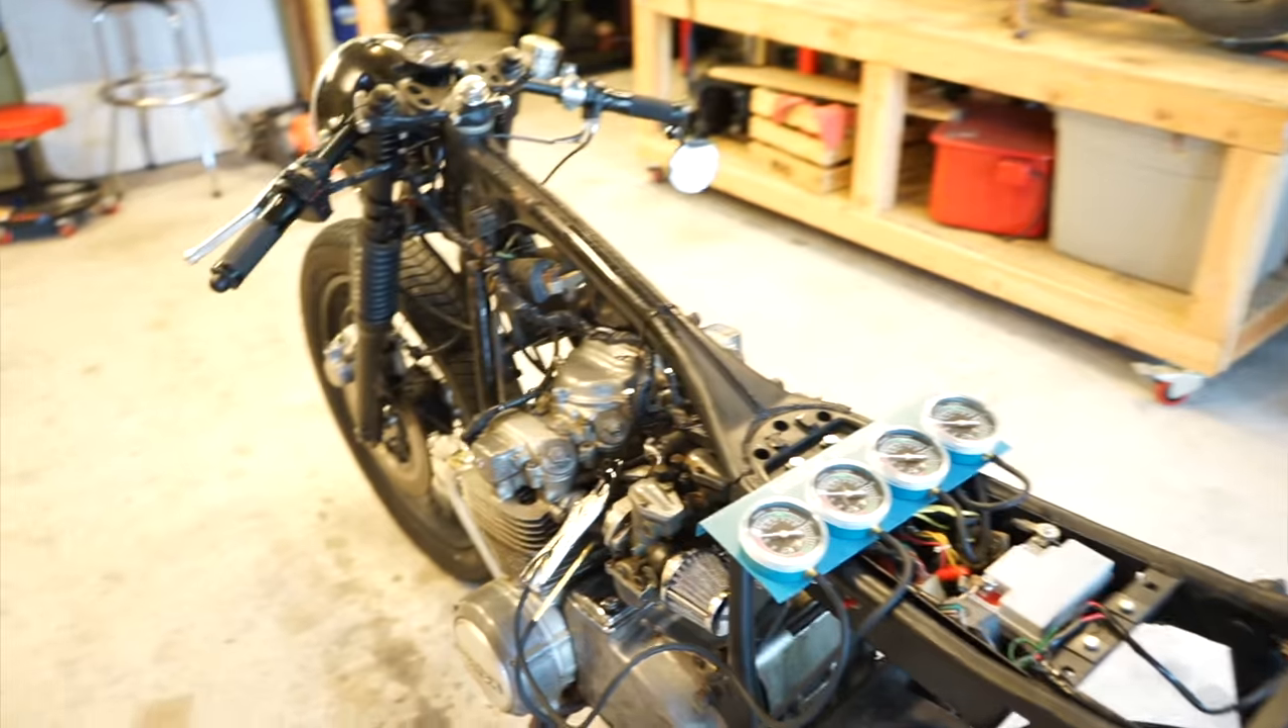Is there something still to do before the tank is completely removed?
No.